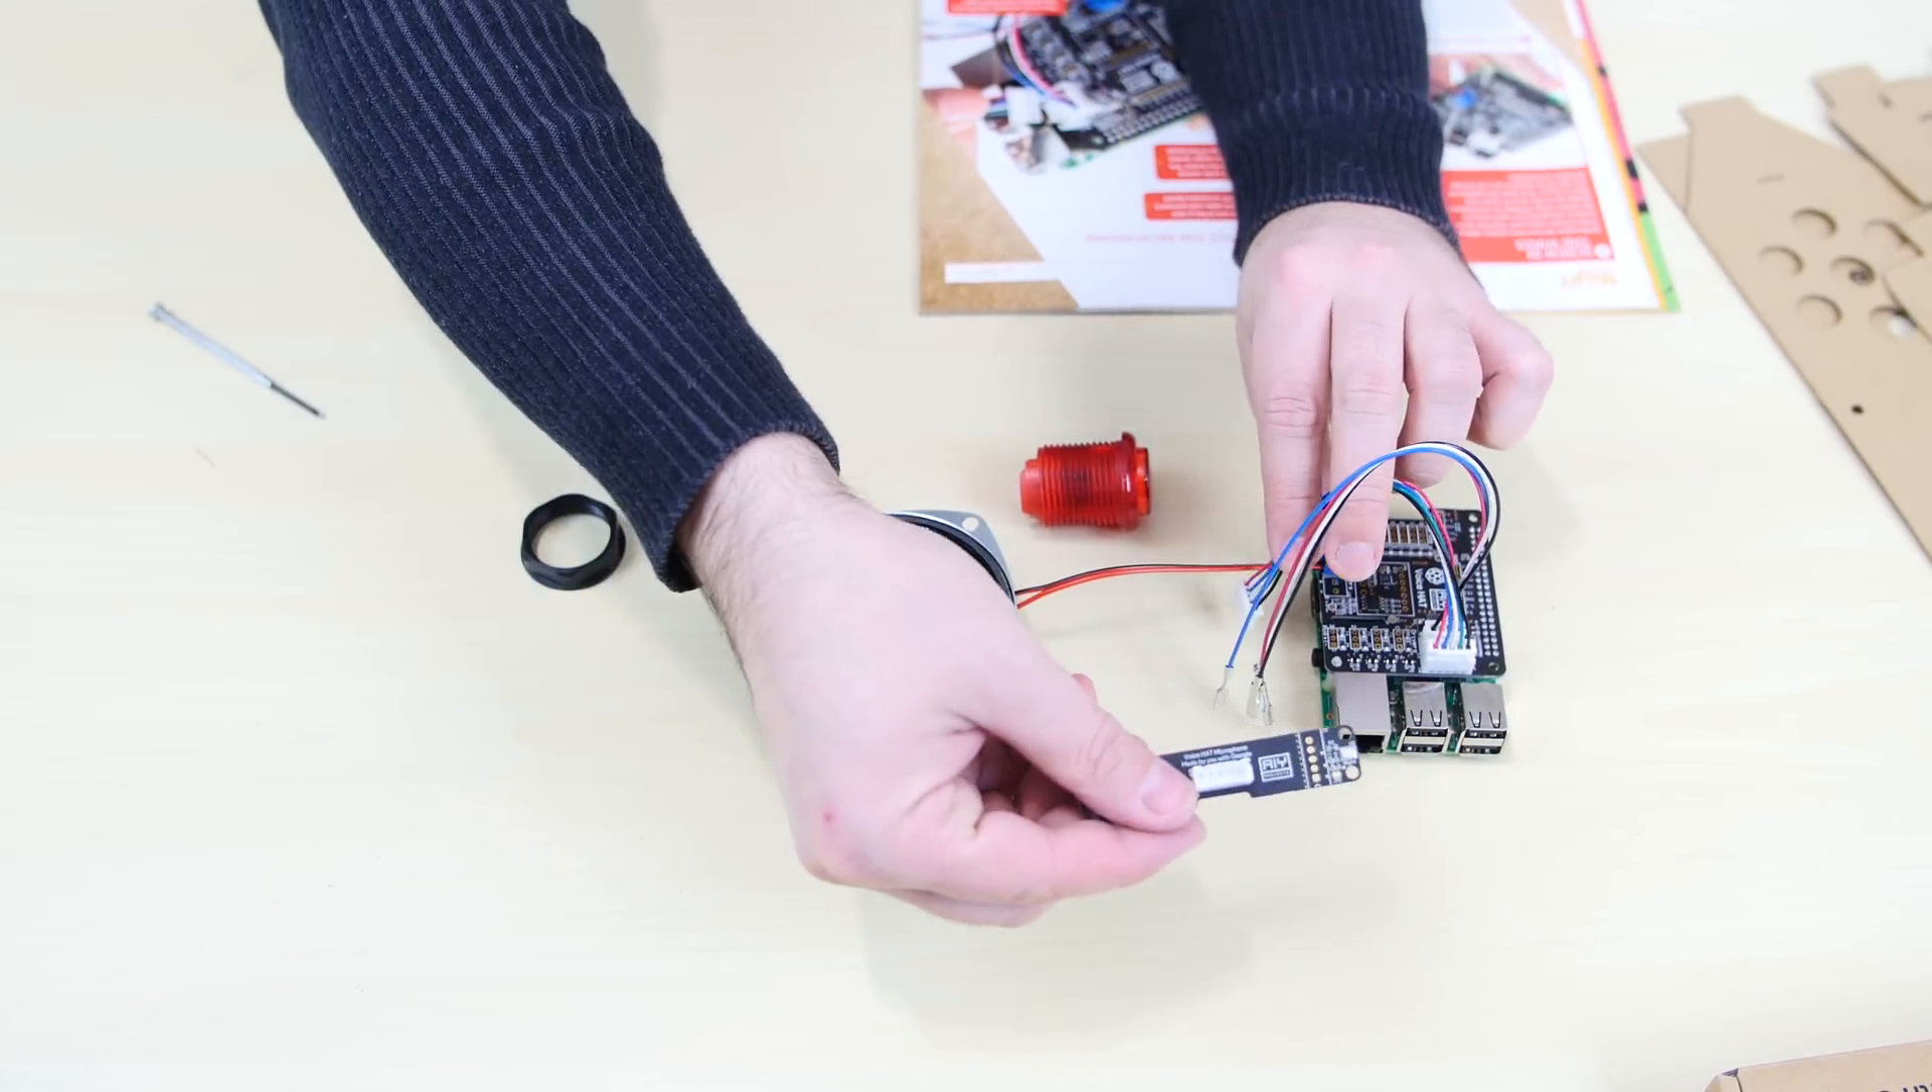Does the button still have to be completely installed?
Yes.